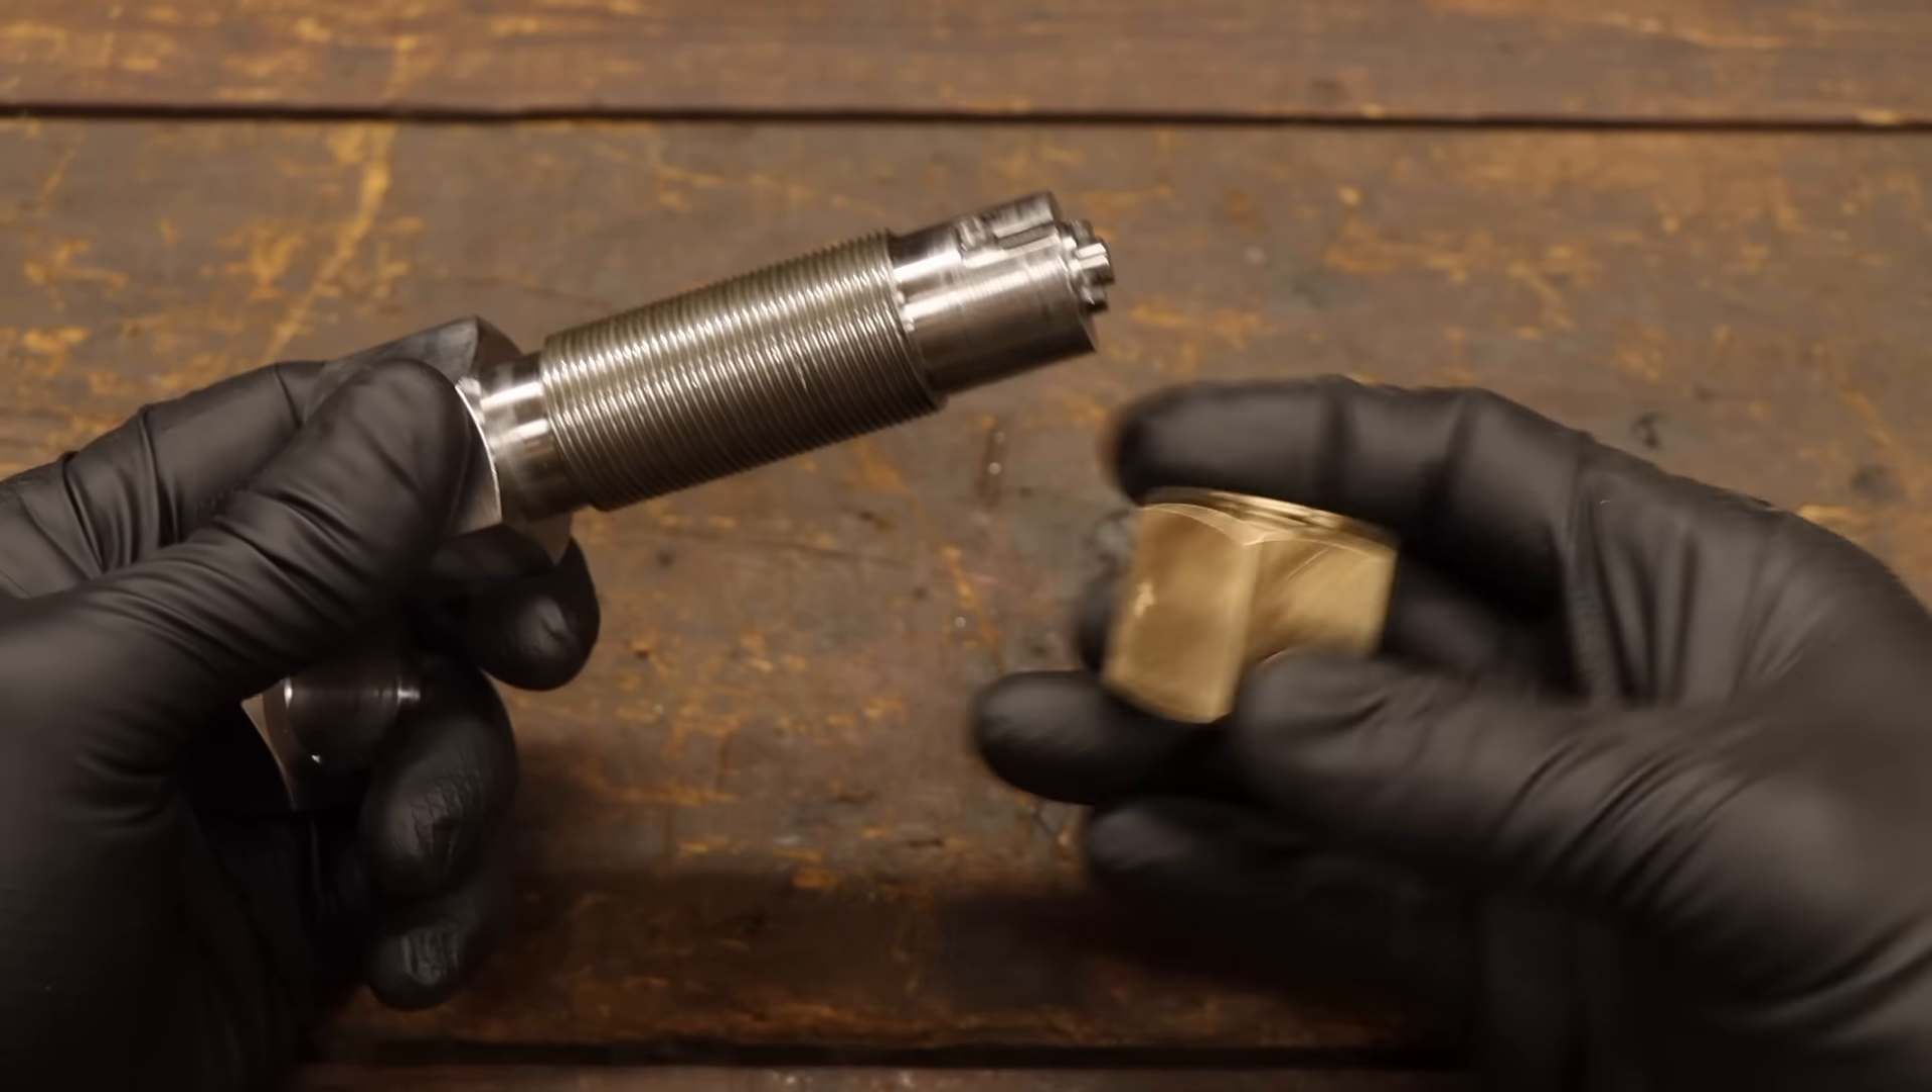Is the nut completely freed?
Yes.